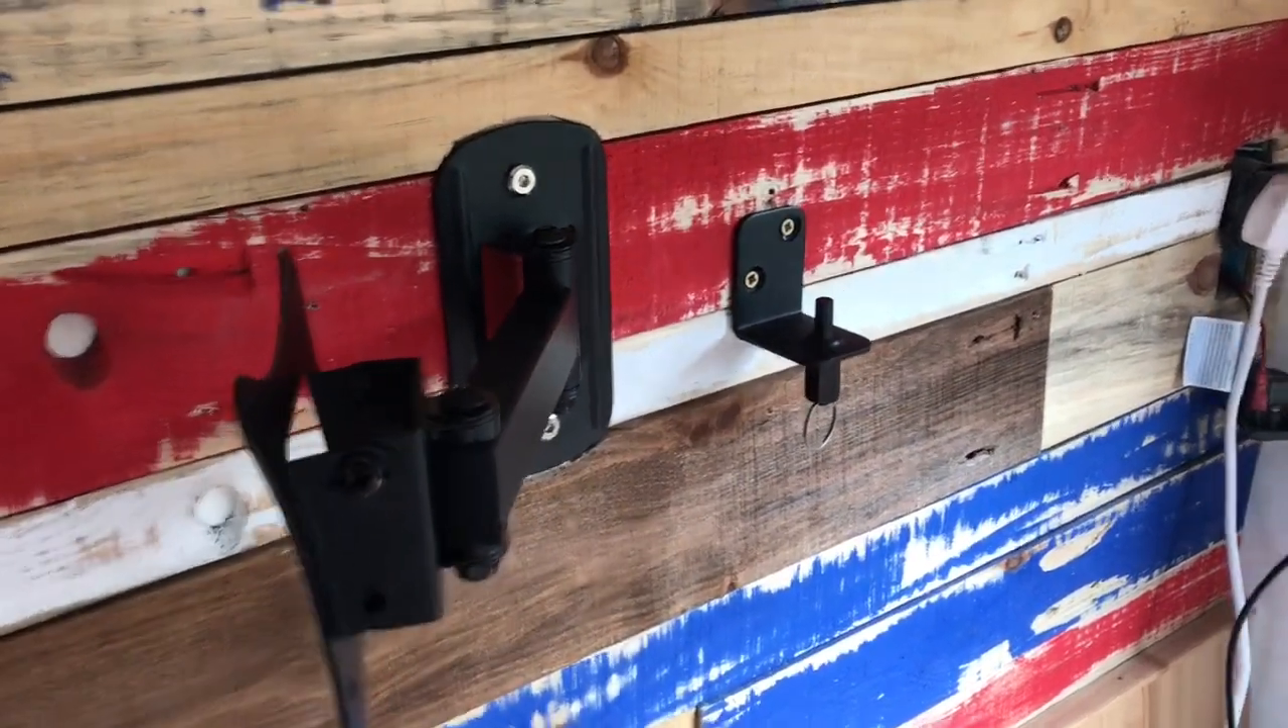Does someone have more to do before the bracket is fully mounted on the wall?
No.